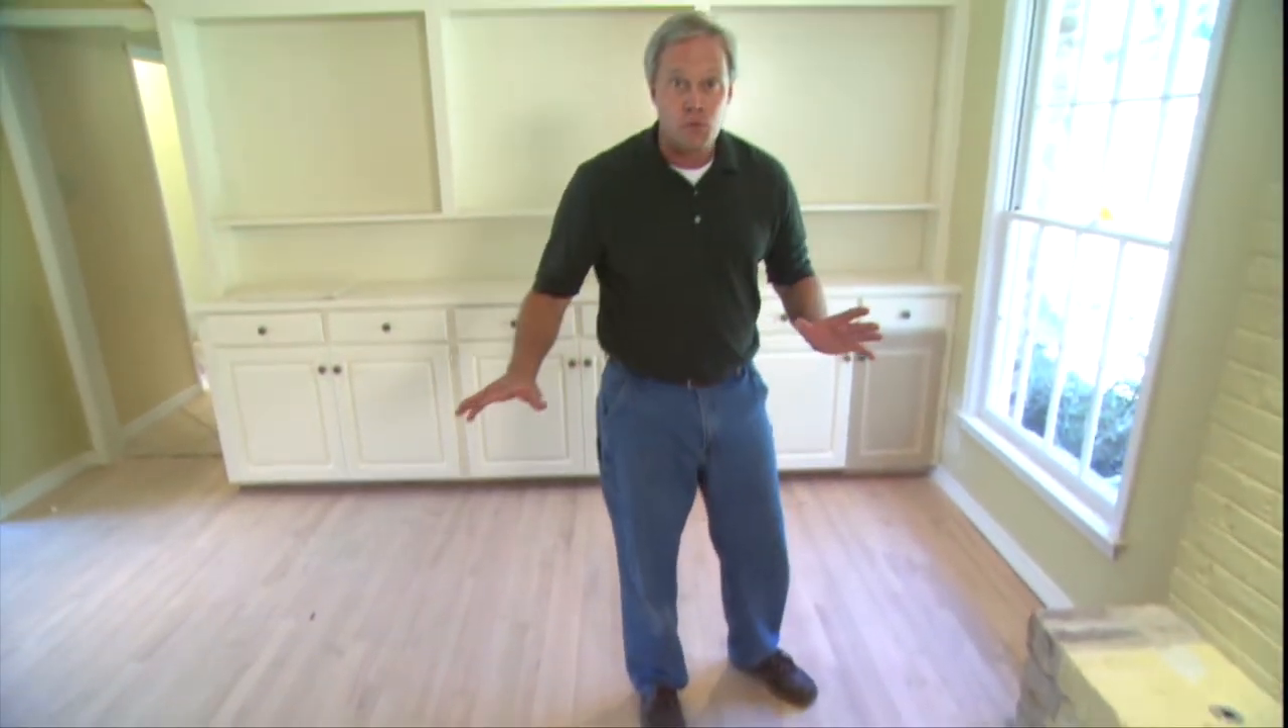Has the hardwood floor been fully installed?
Yes.